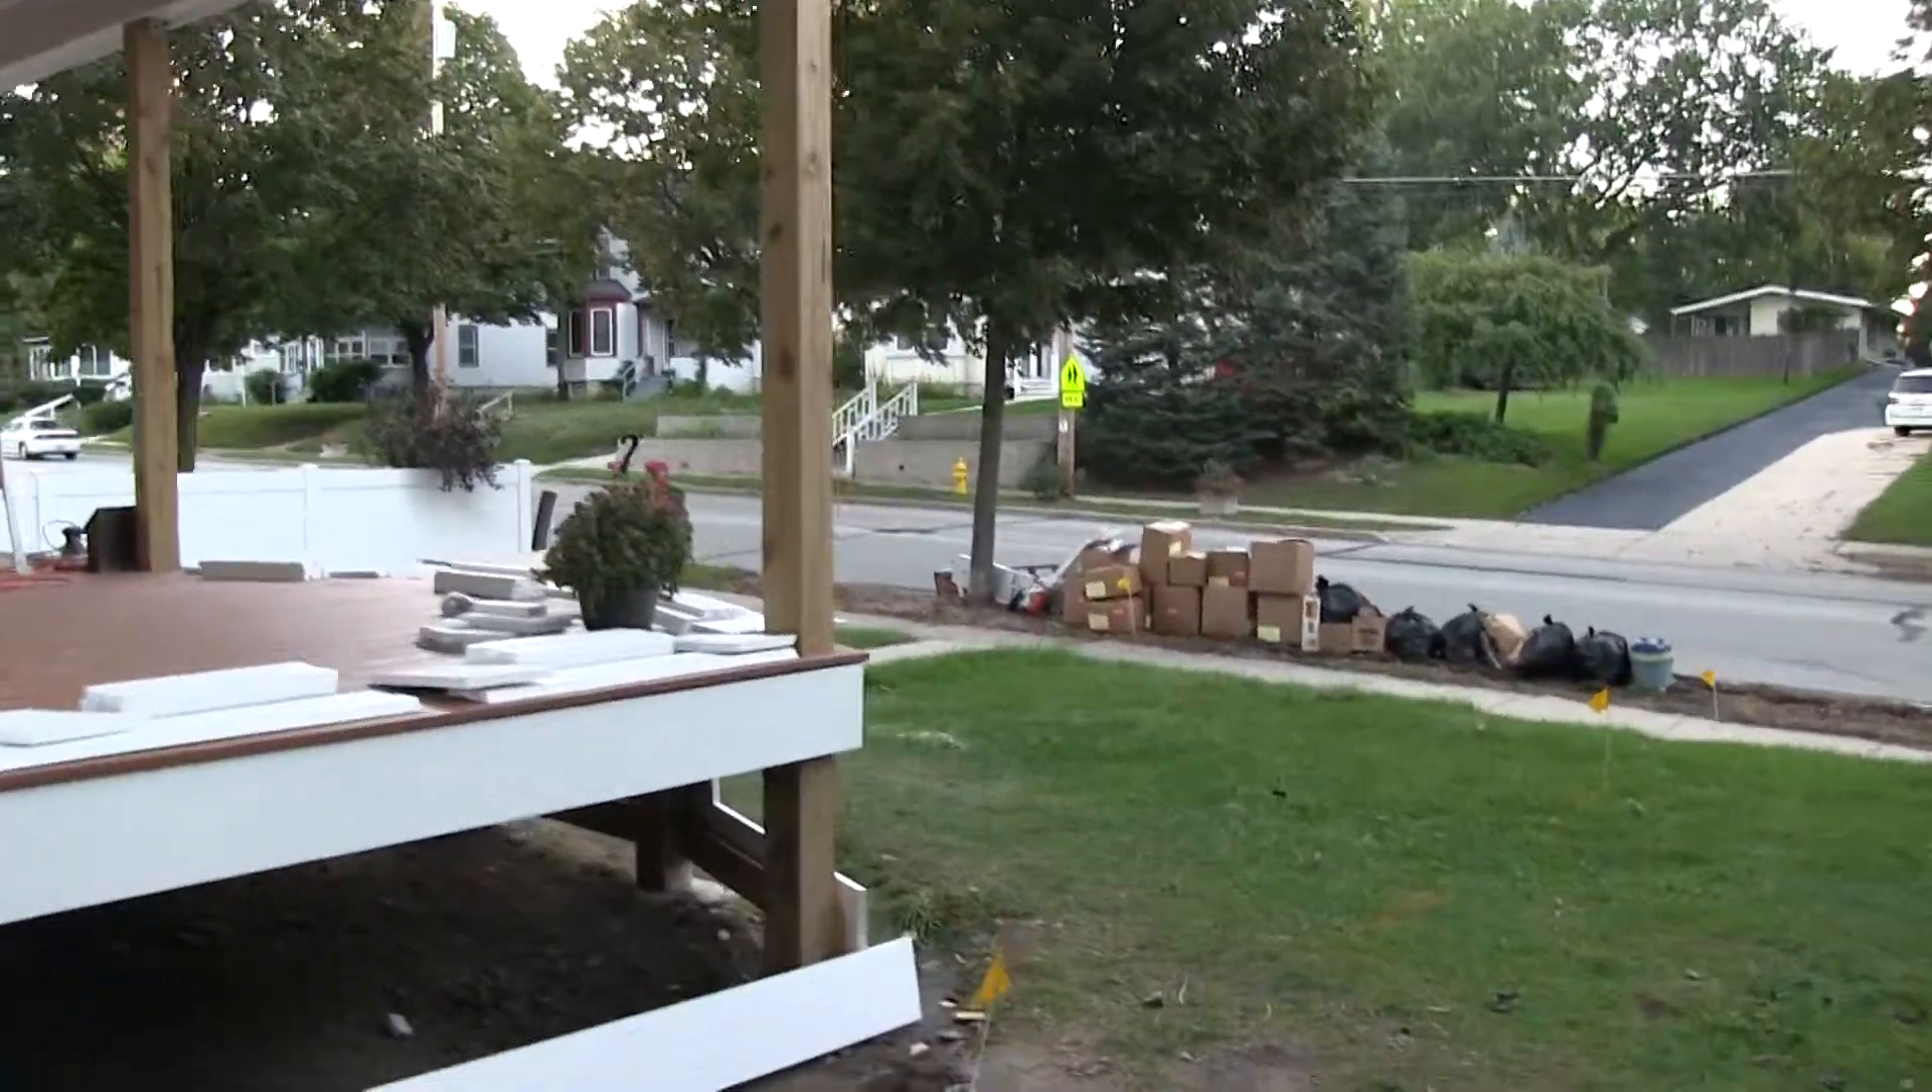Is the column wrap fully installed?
No.